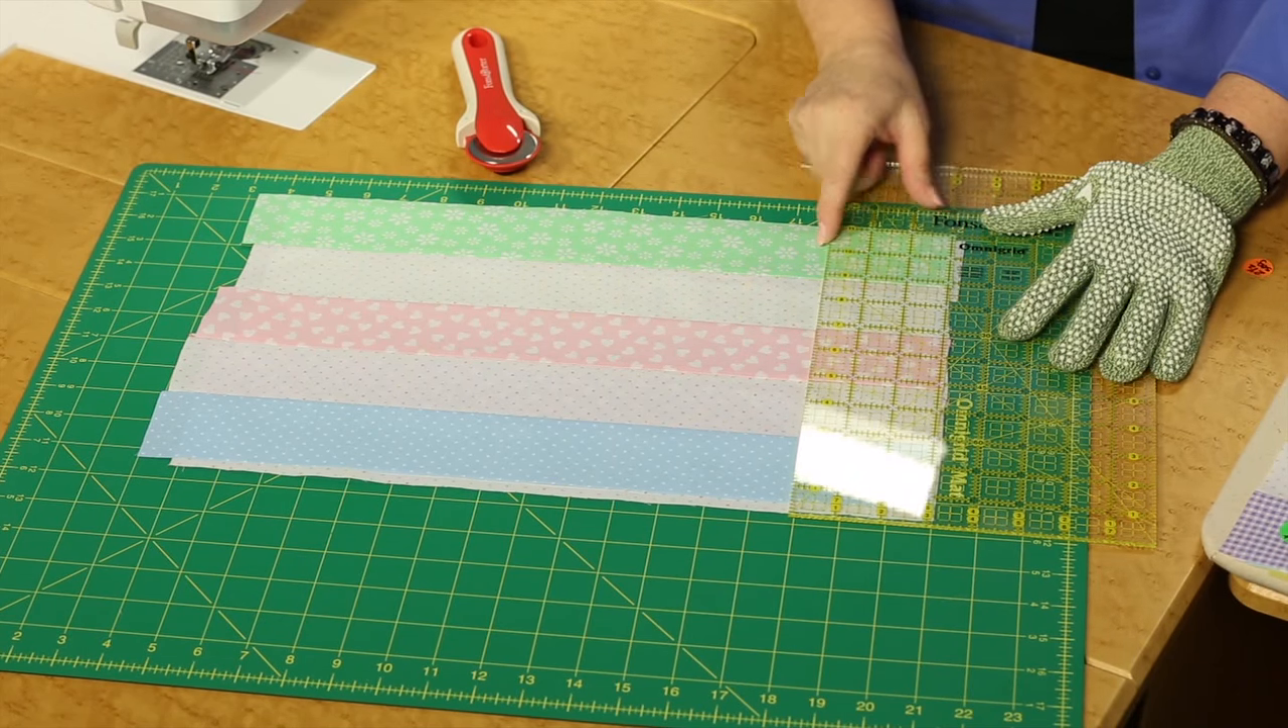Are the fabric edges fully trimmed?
No.